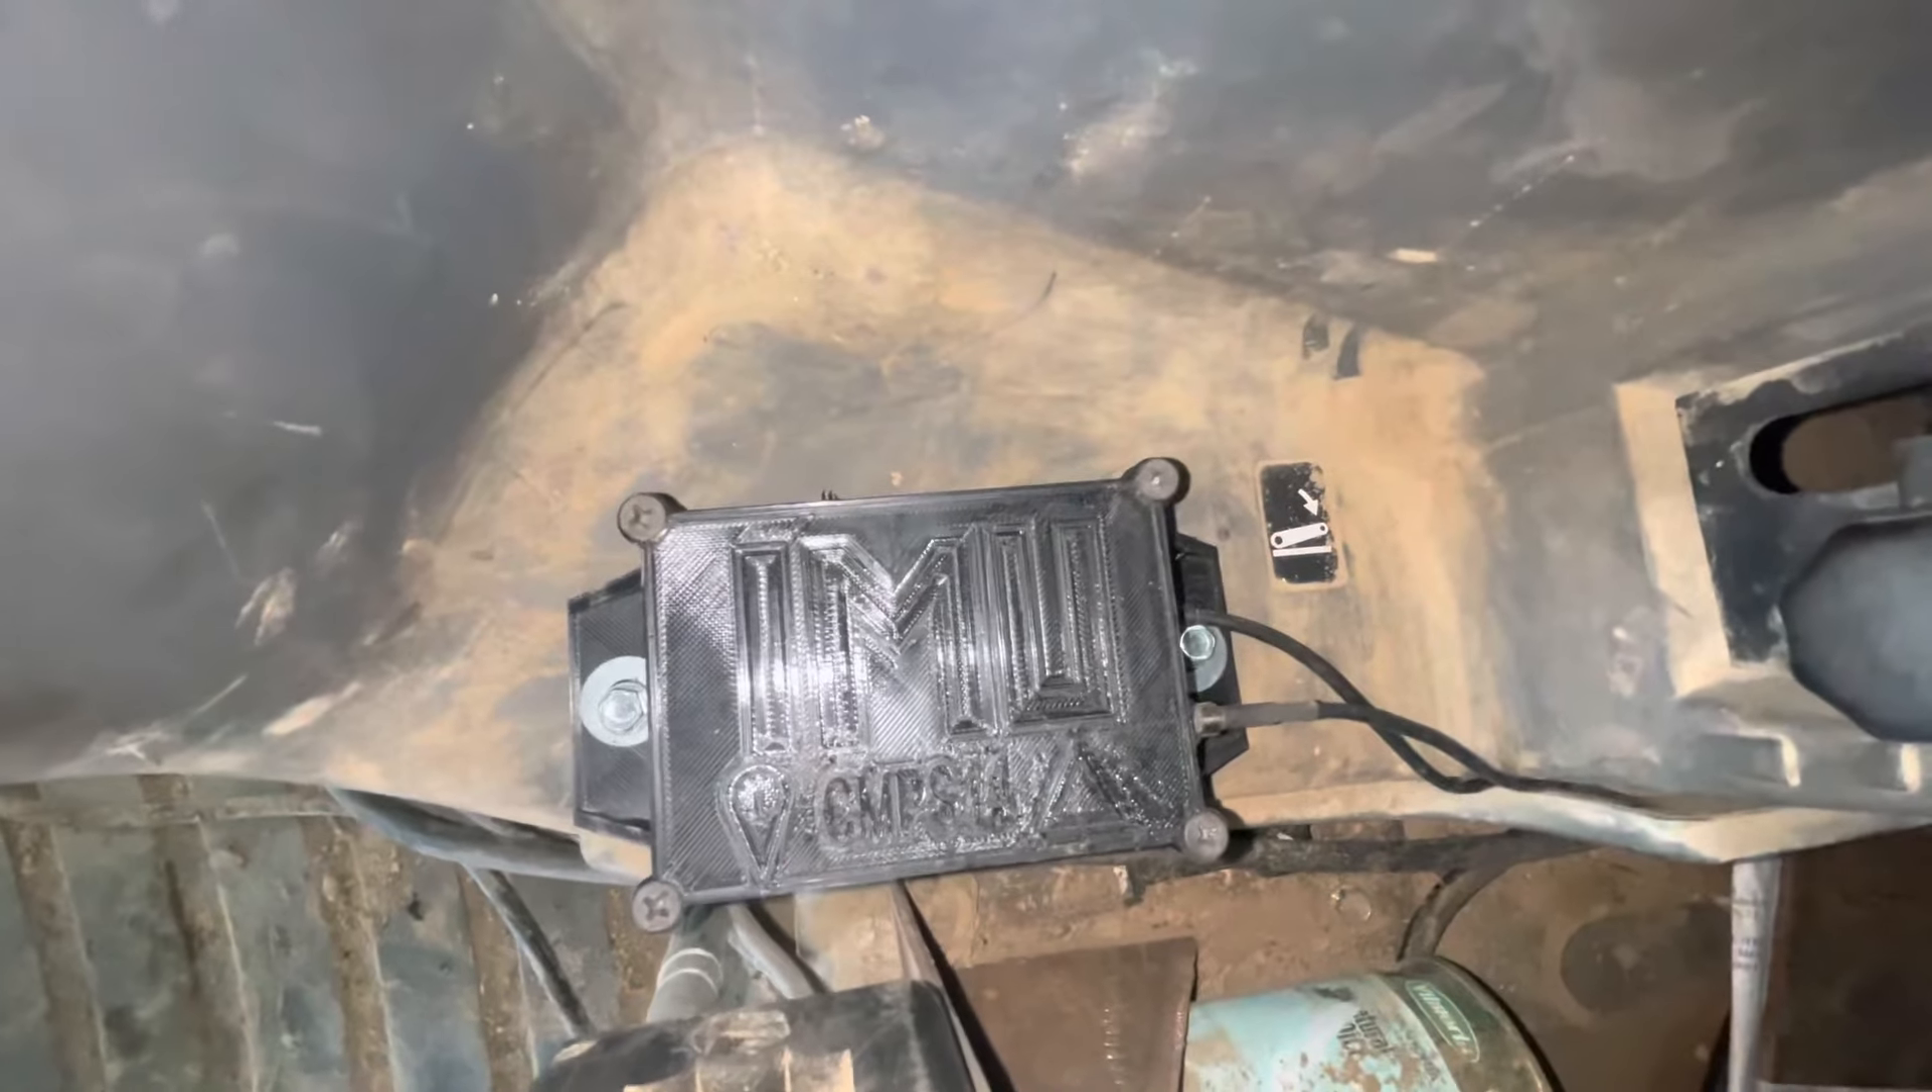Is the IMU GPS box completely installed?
Yes.